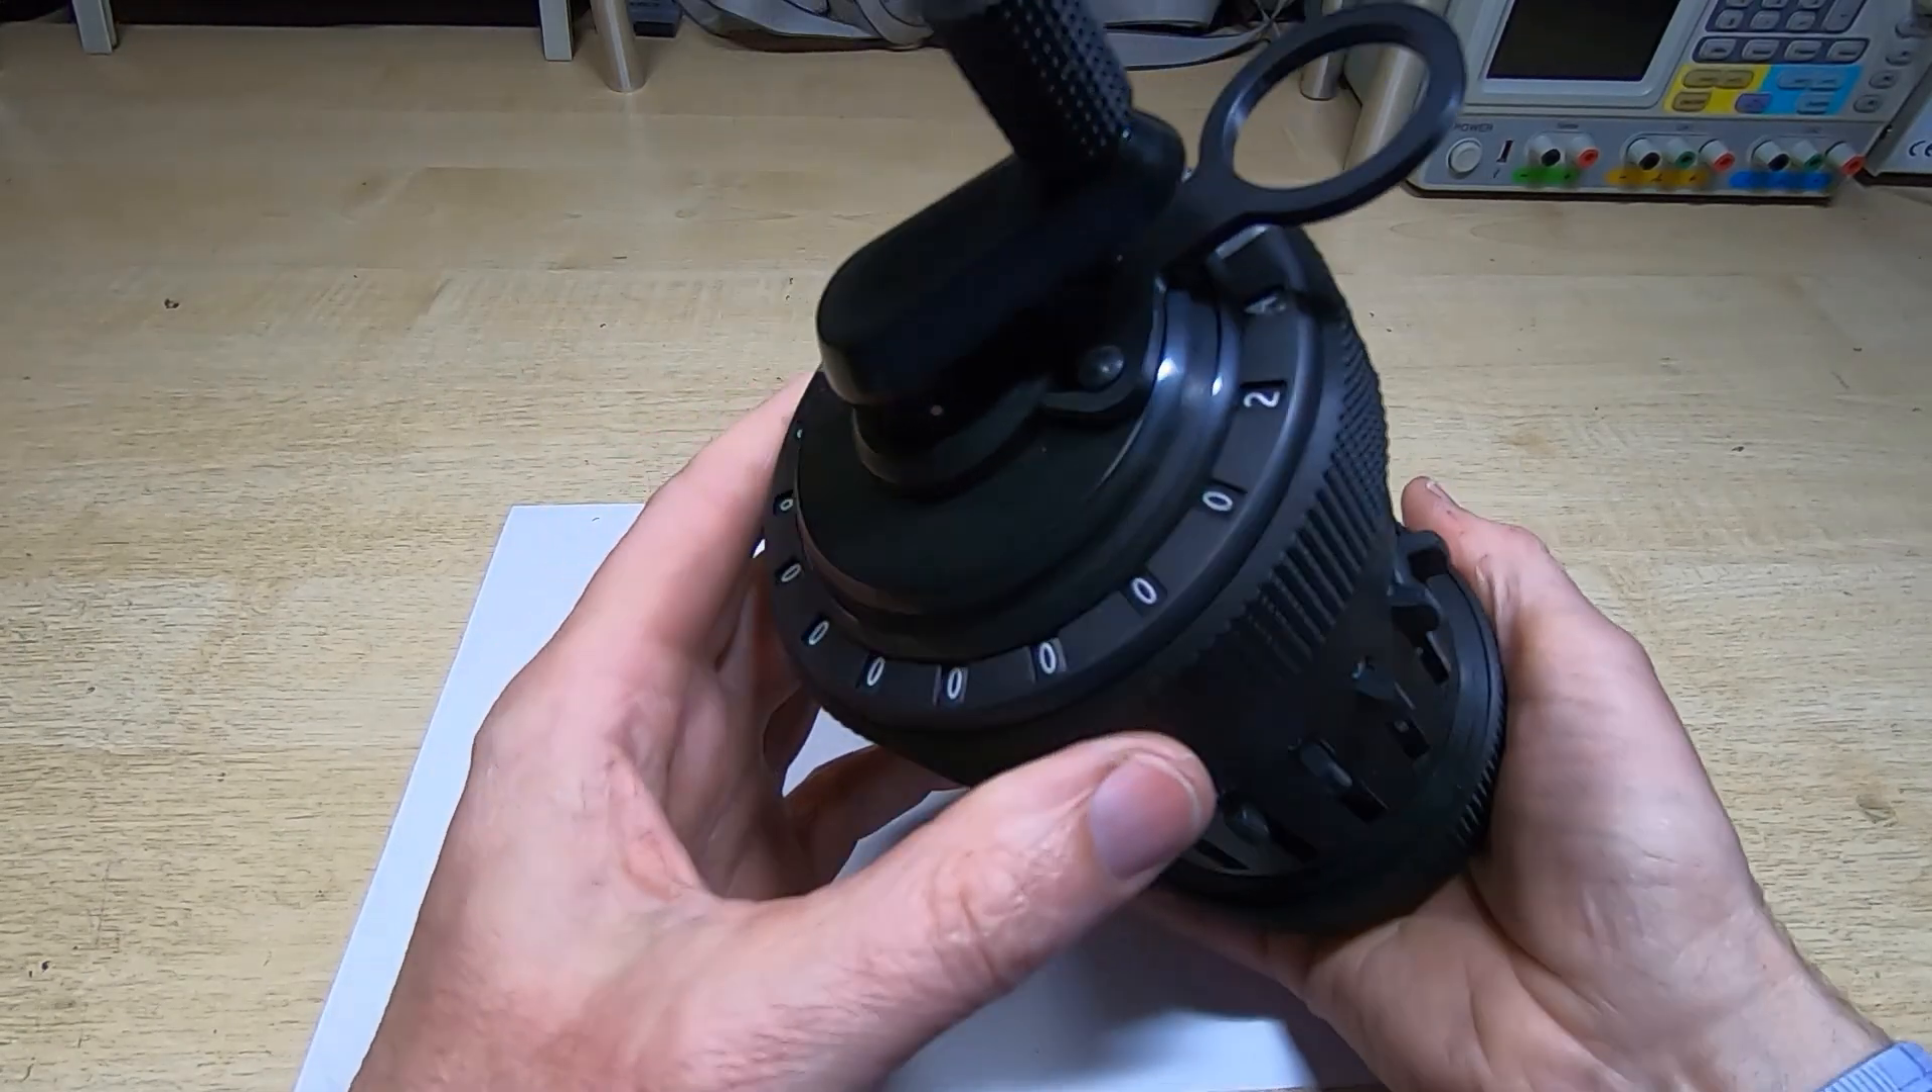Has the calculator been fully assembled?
Yes.